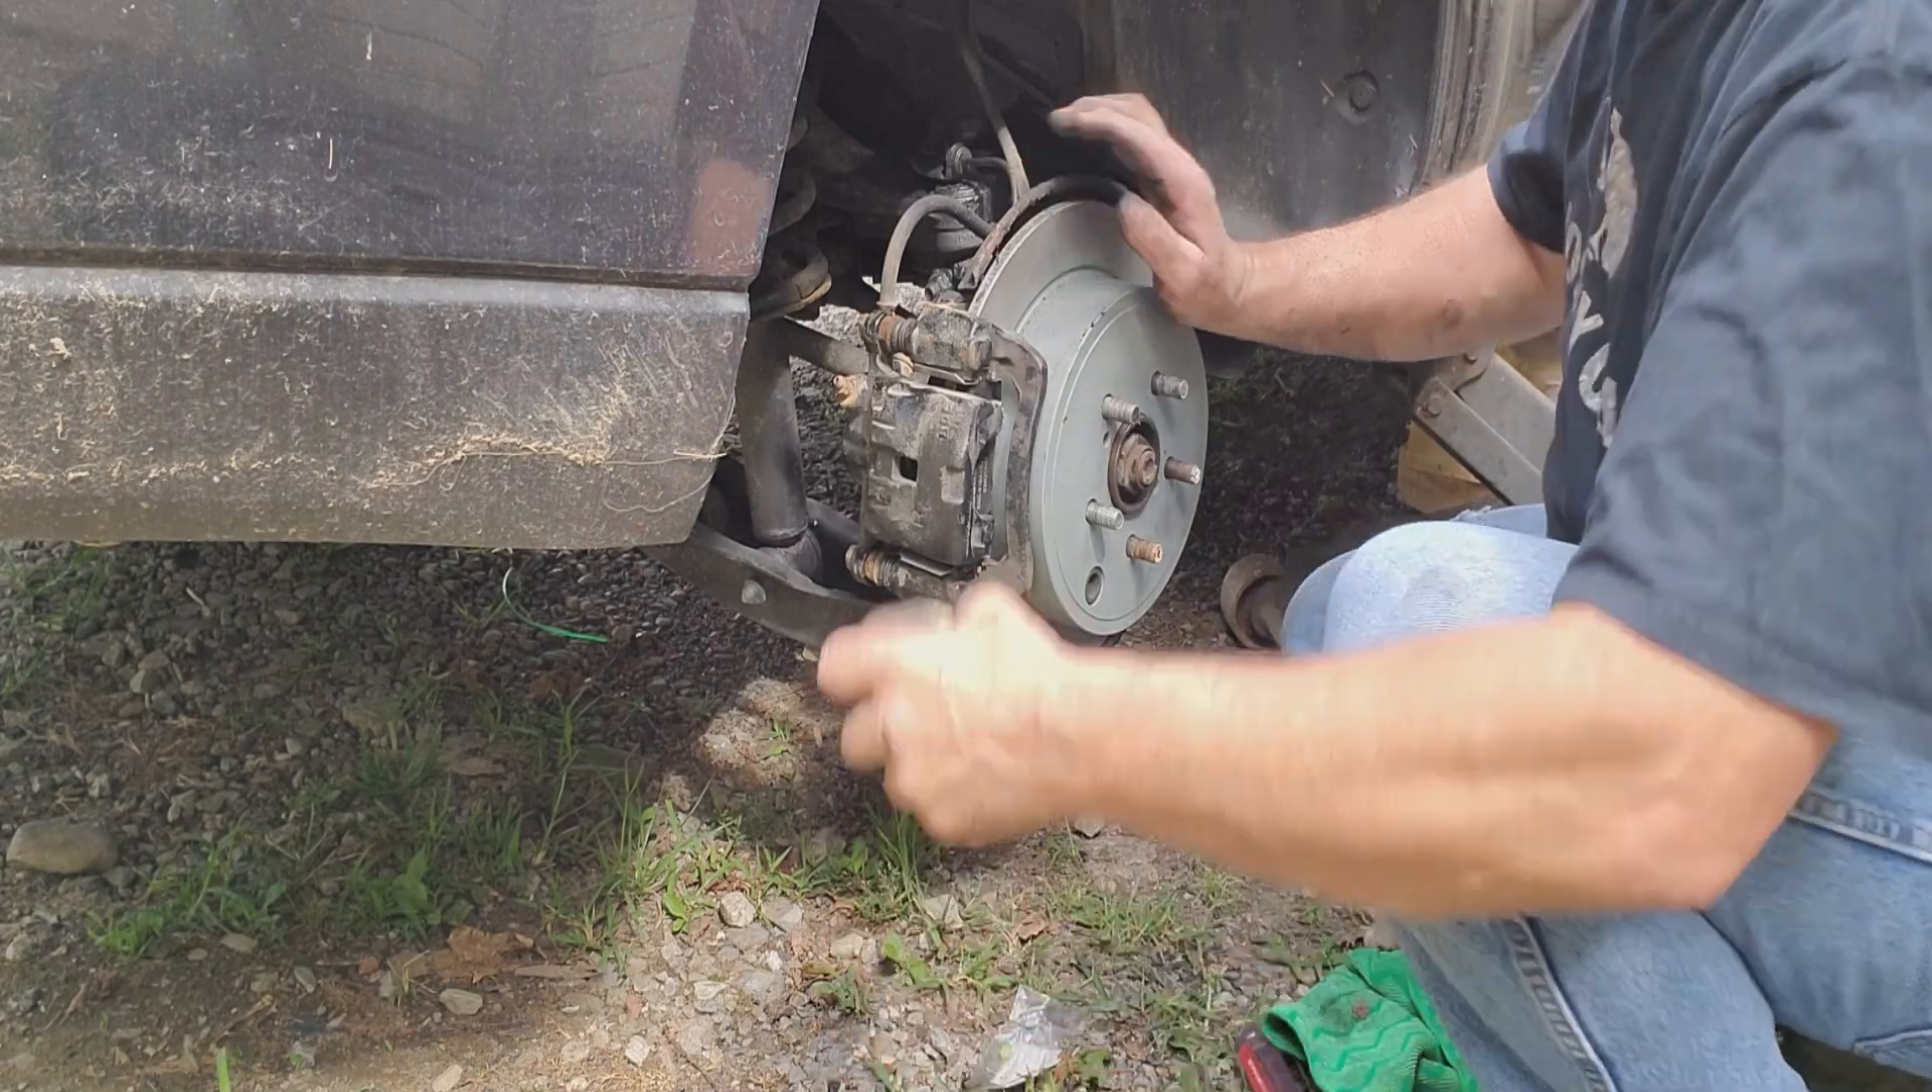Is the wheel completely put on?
No.